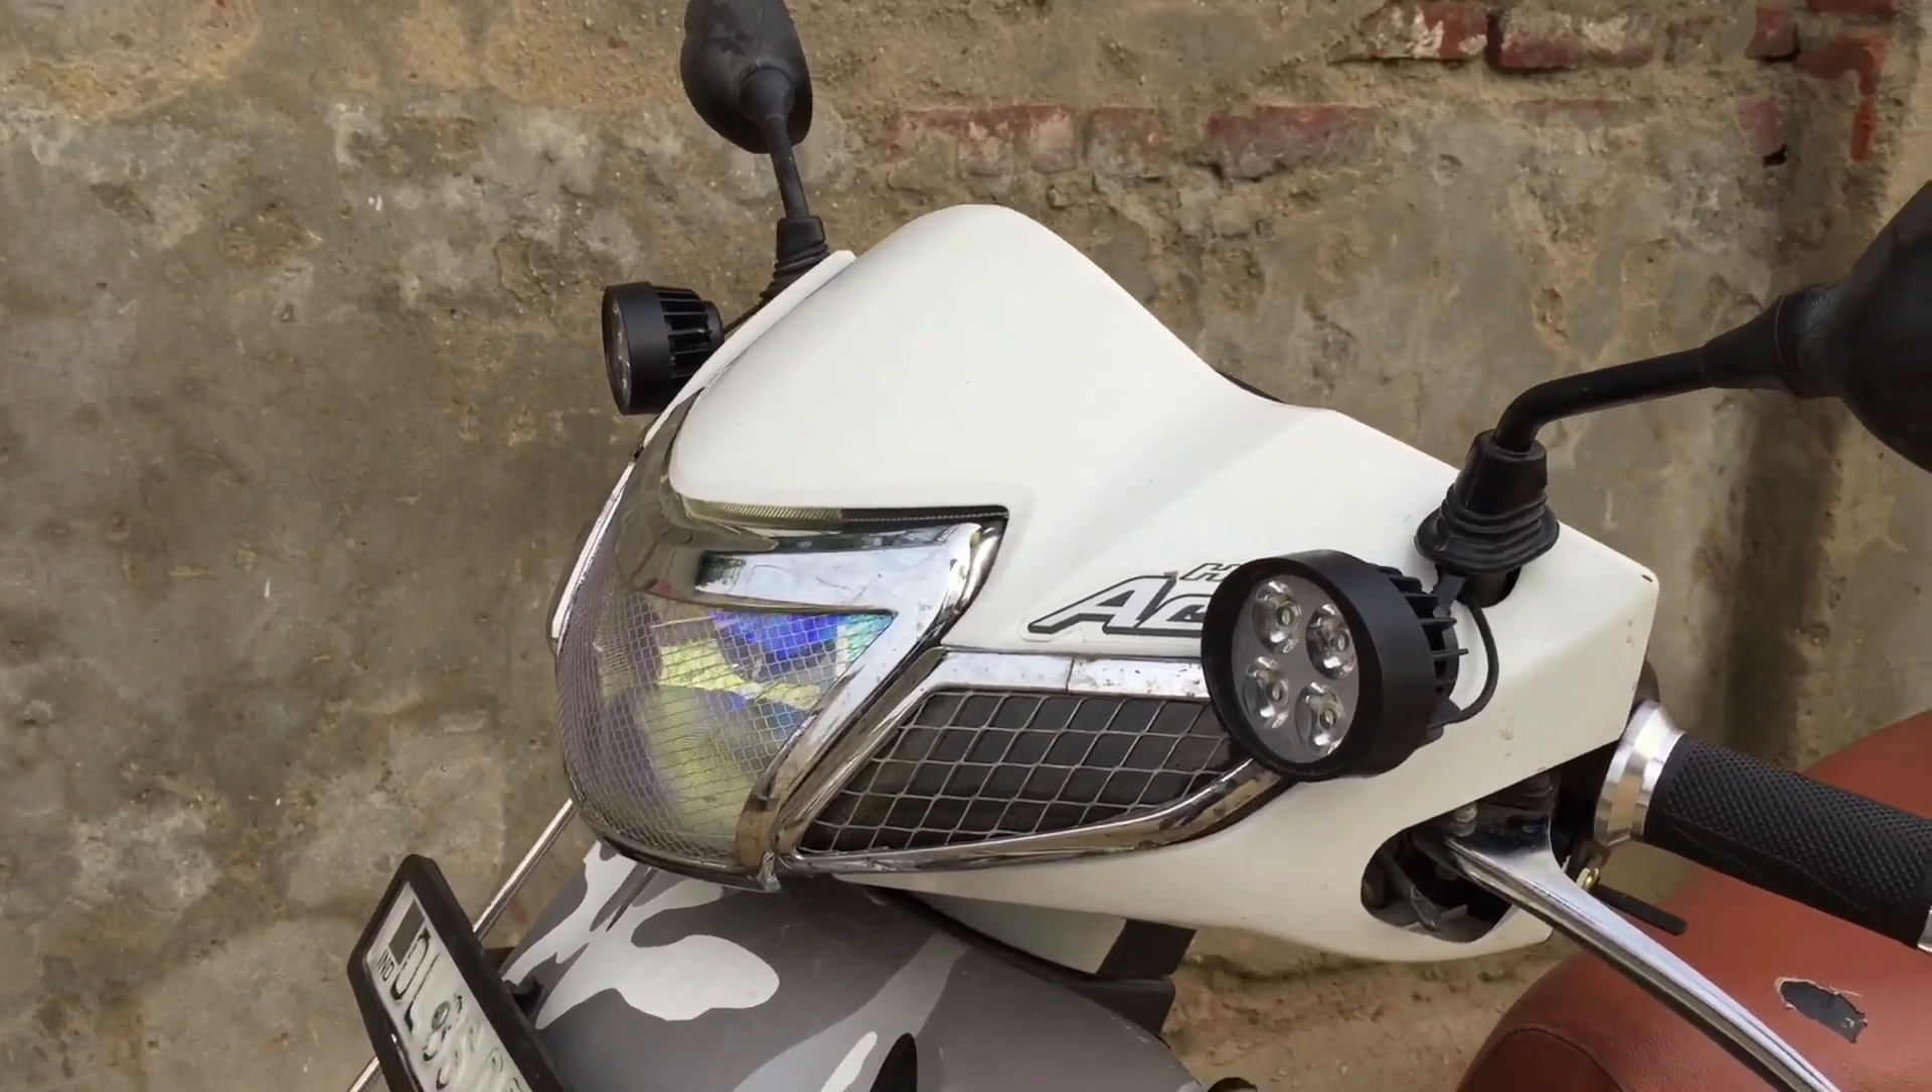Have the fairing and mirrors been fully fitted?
Yes.